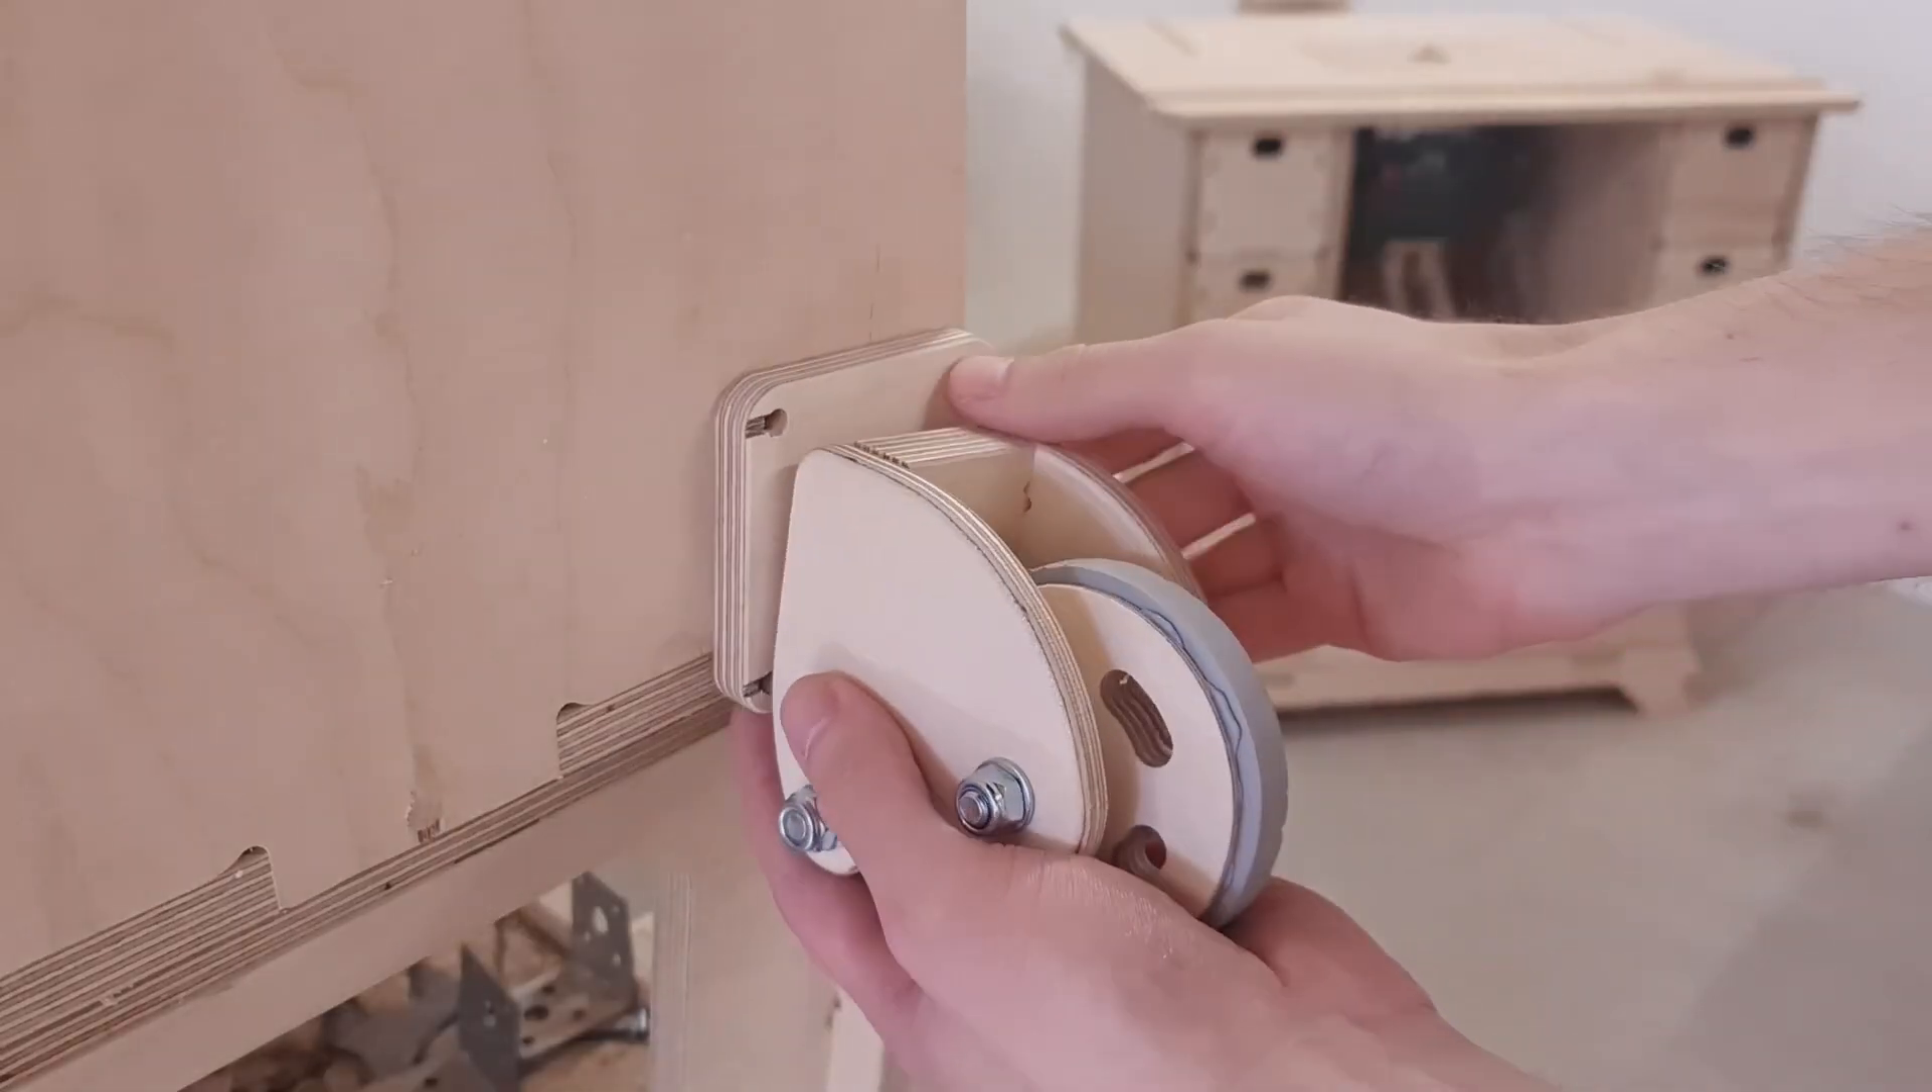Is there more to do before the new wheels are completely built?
No.